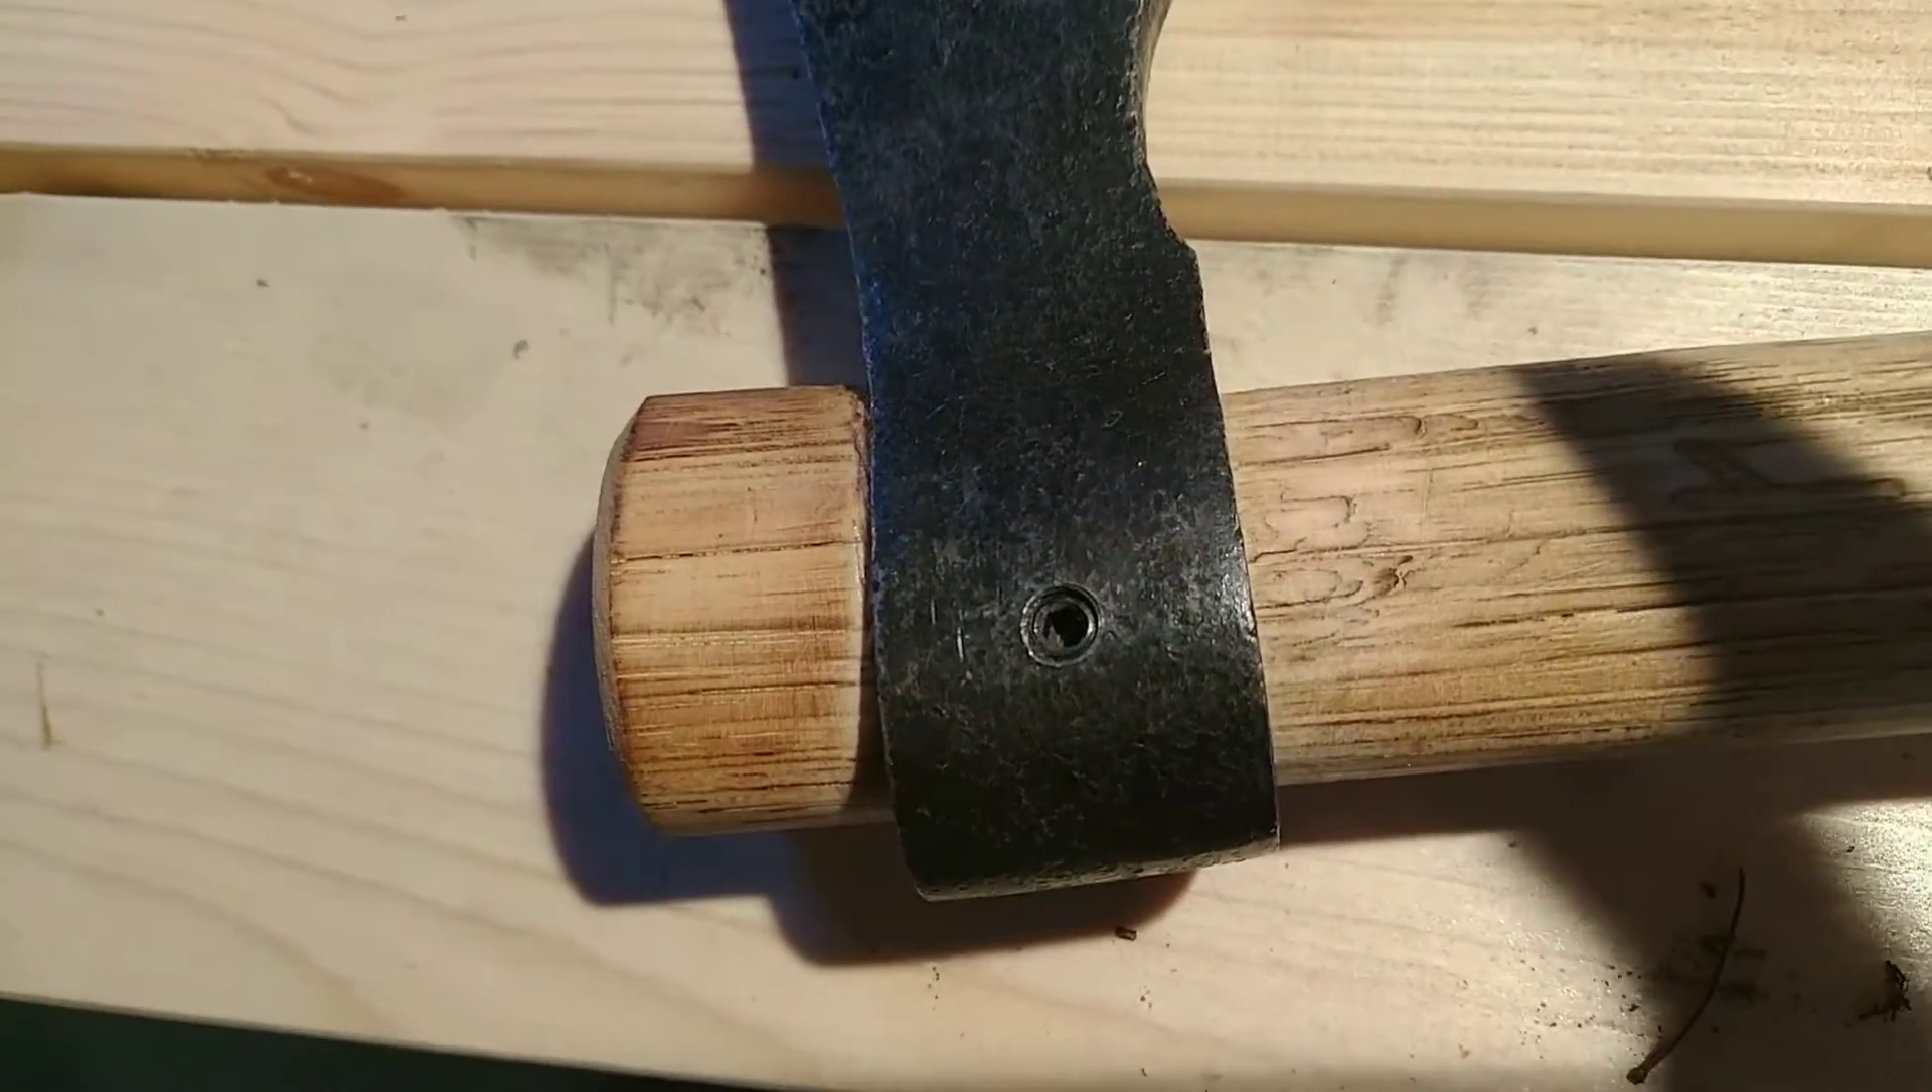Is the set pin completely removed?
No.